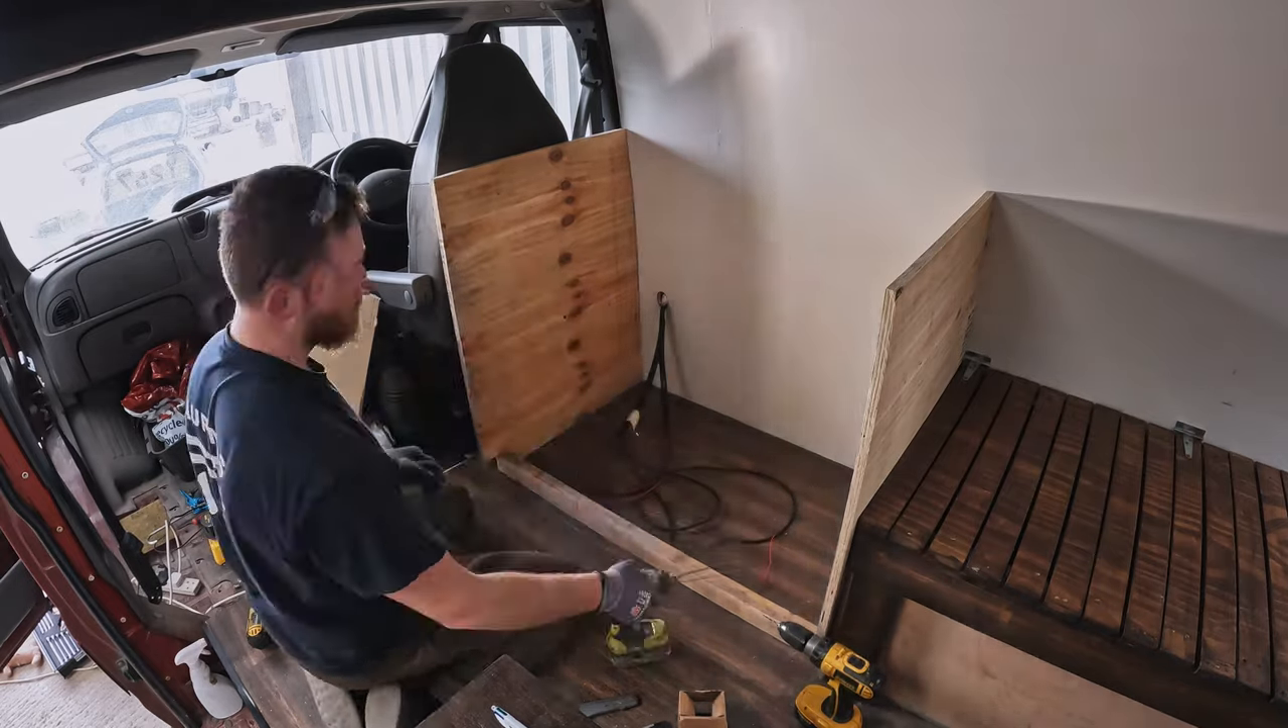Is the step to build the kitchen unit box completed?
No.